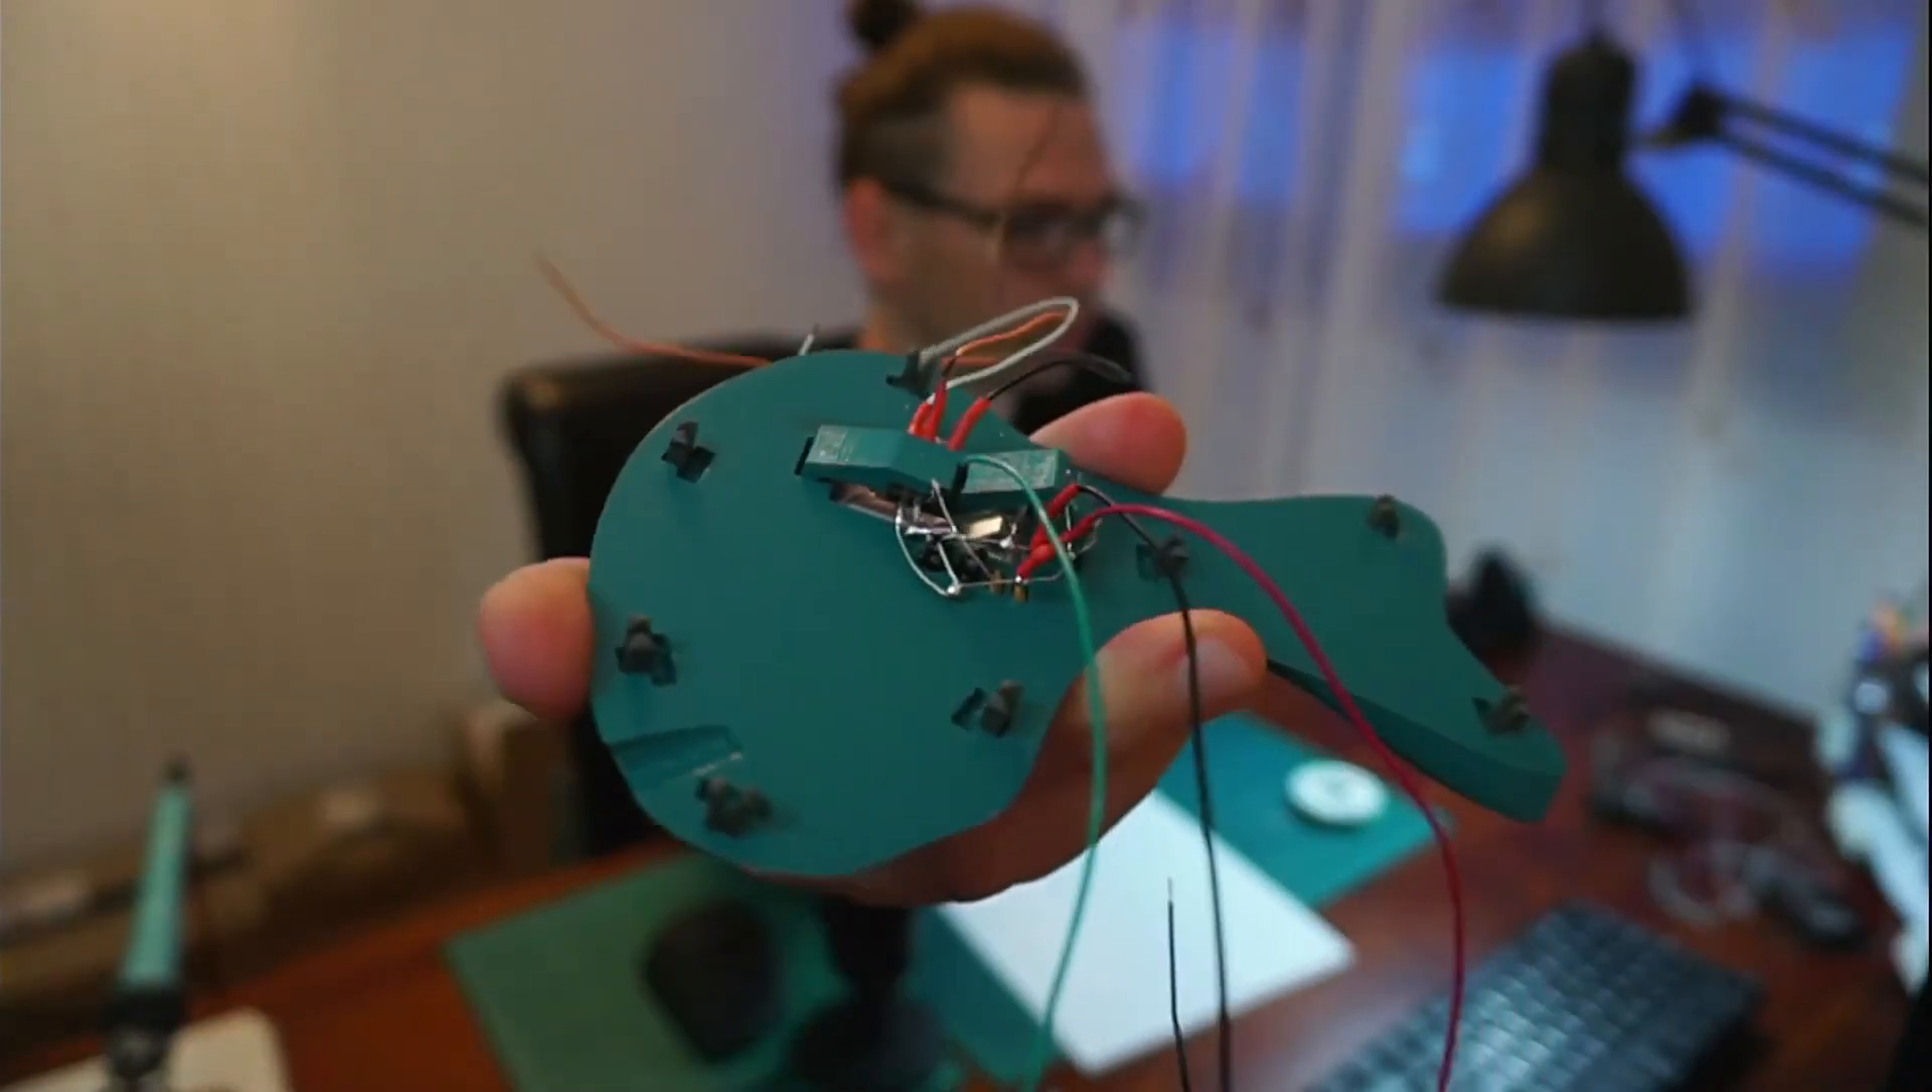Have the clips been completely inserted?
Yes.